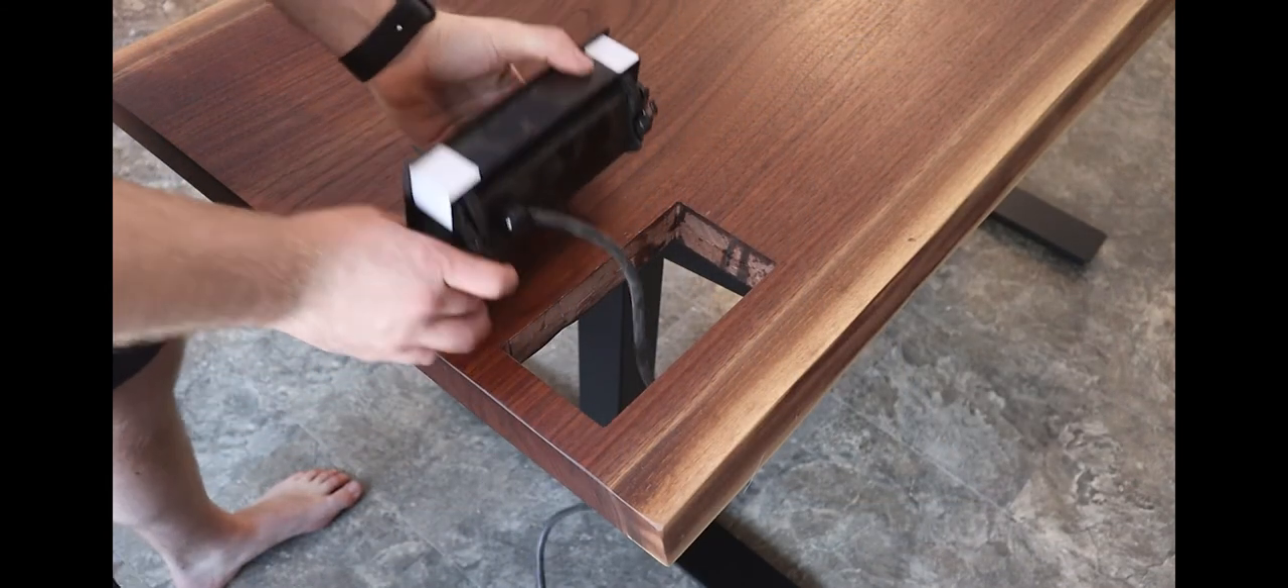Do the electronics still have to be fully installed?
Yes.